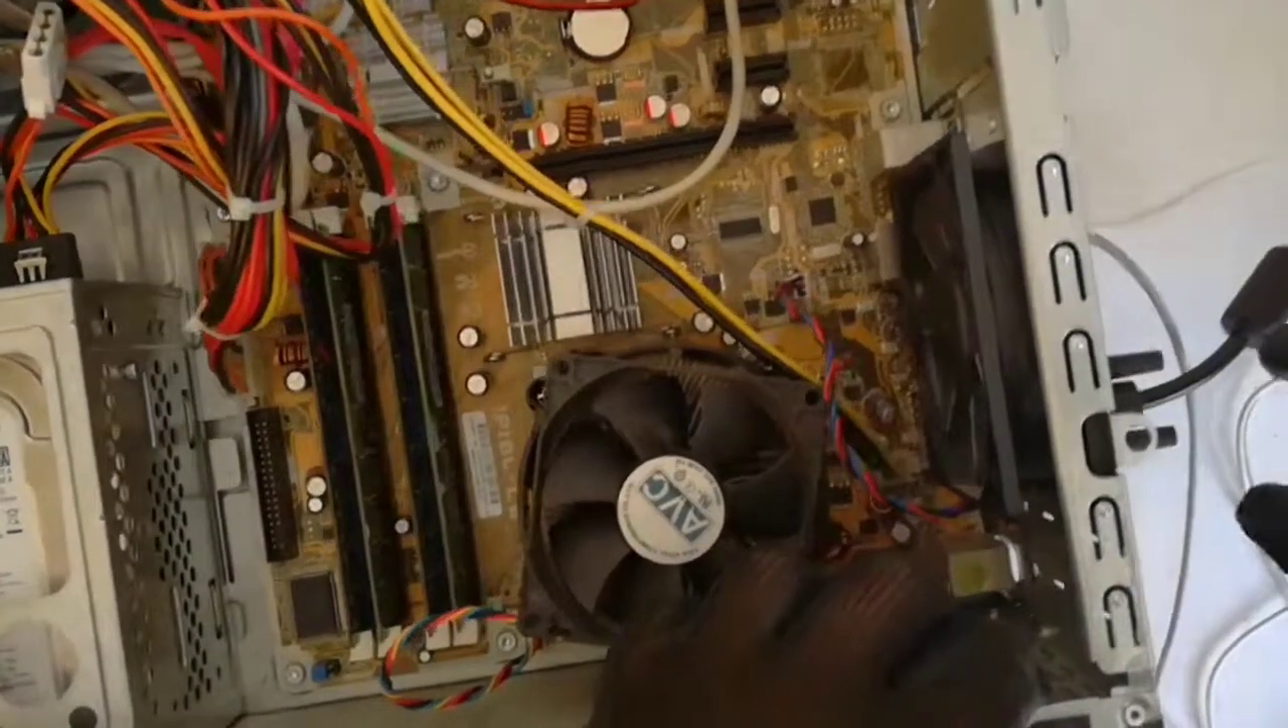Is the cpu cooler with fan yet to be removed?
Yes.